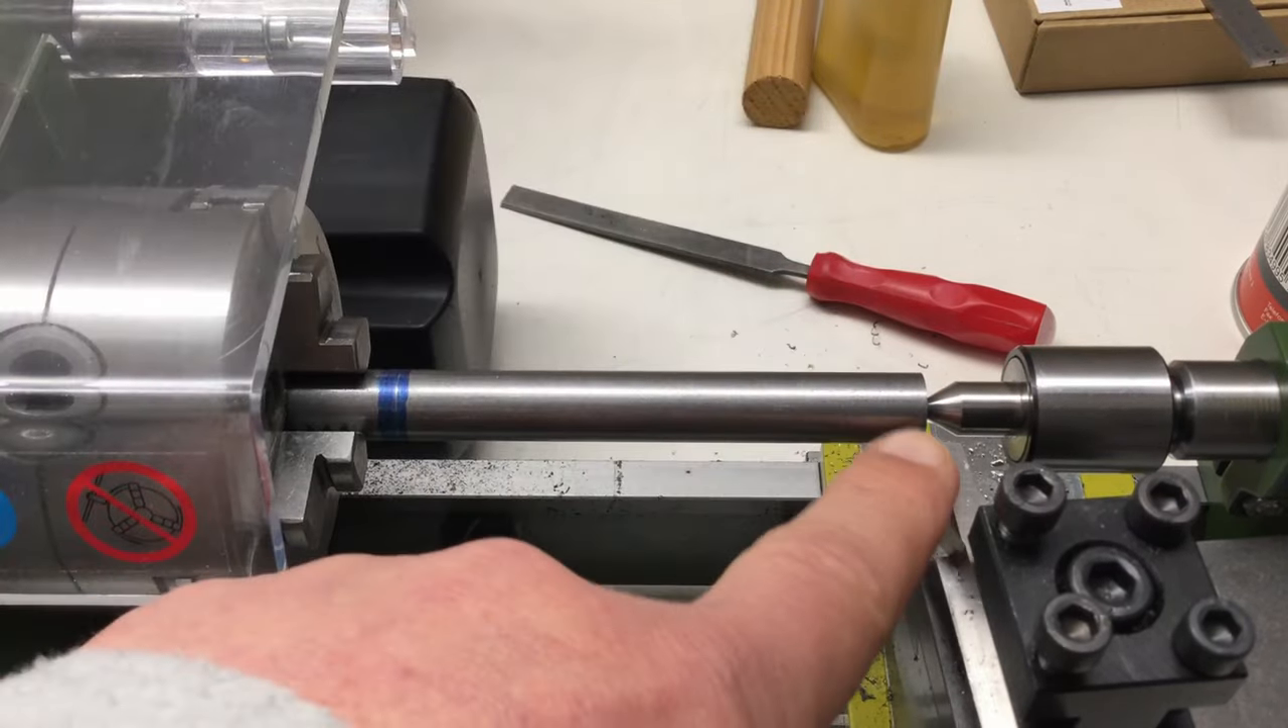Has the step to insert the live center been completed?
Yes.